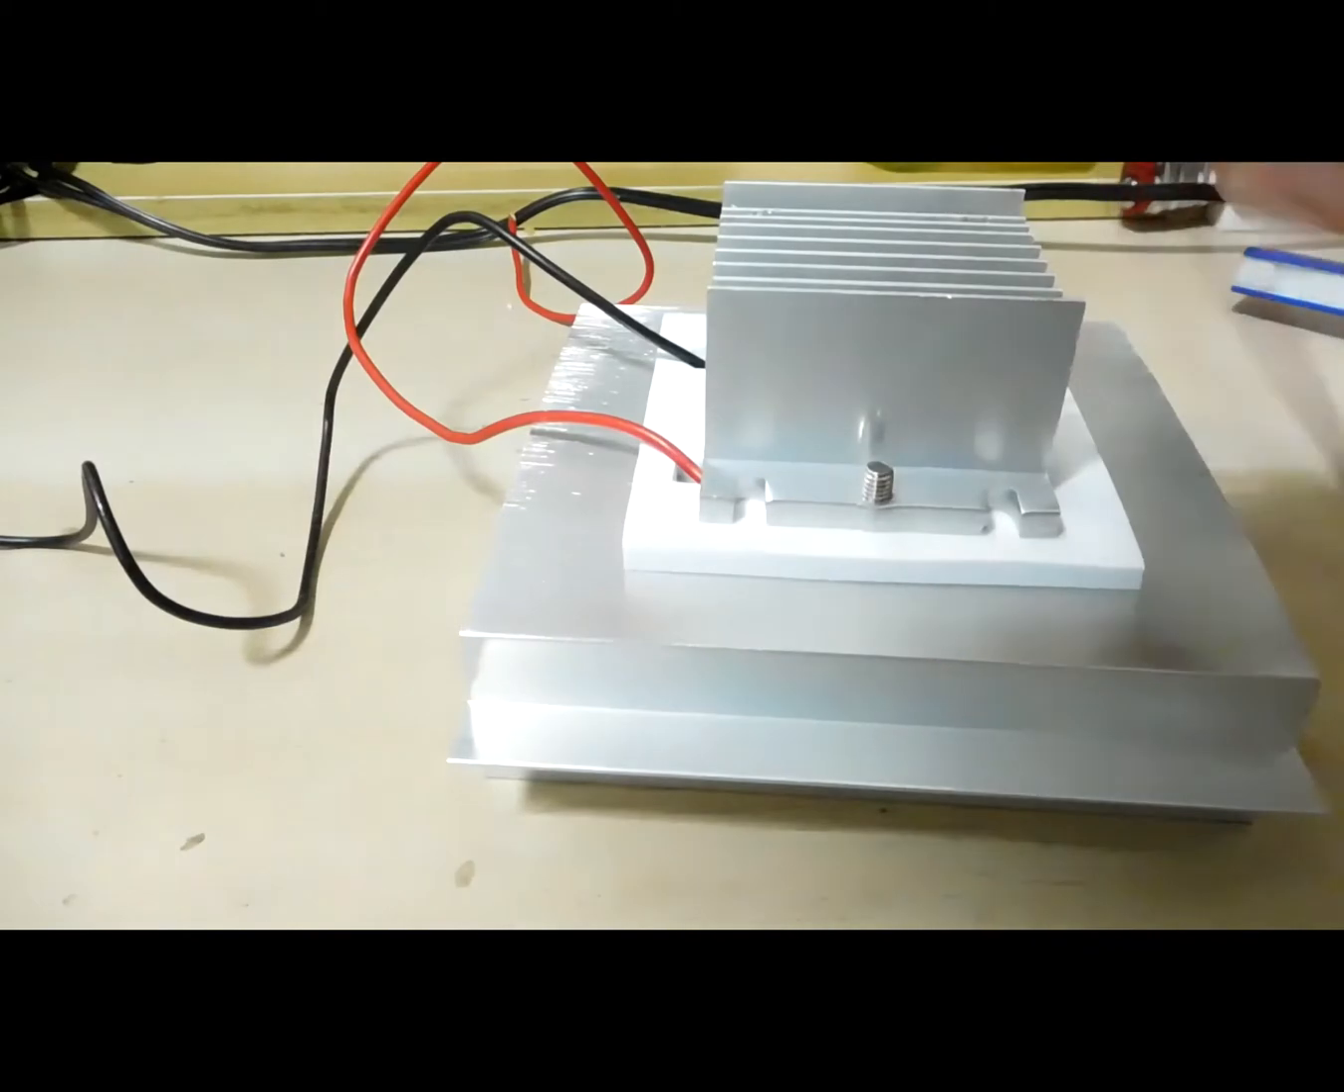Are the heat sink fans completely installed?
No.